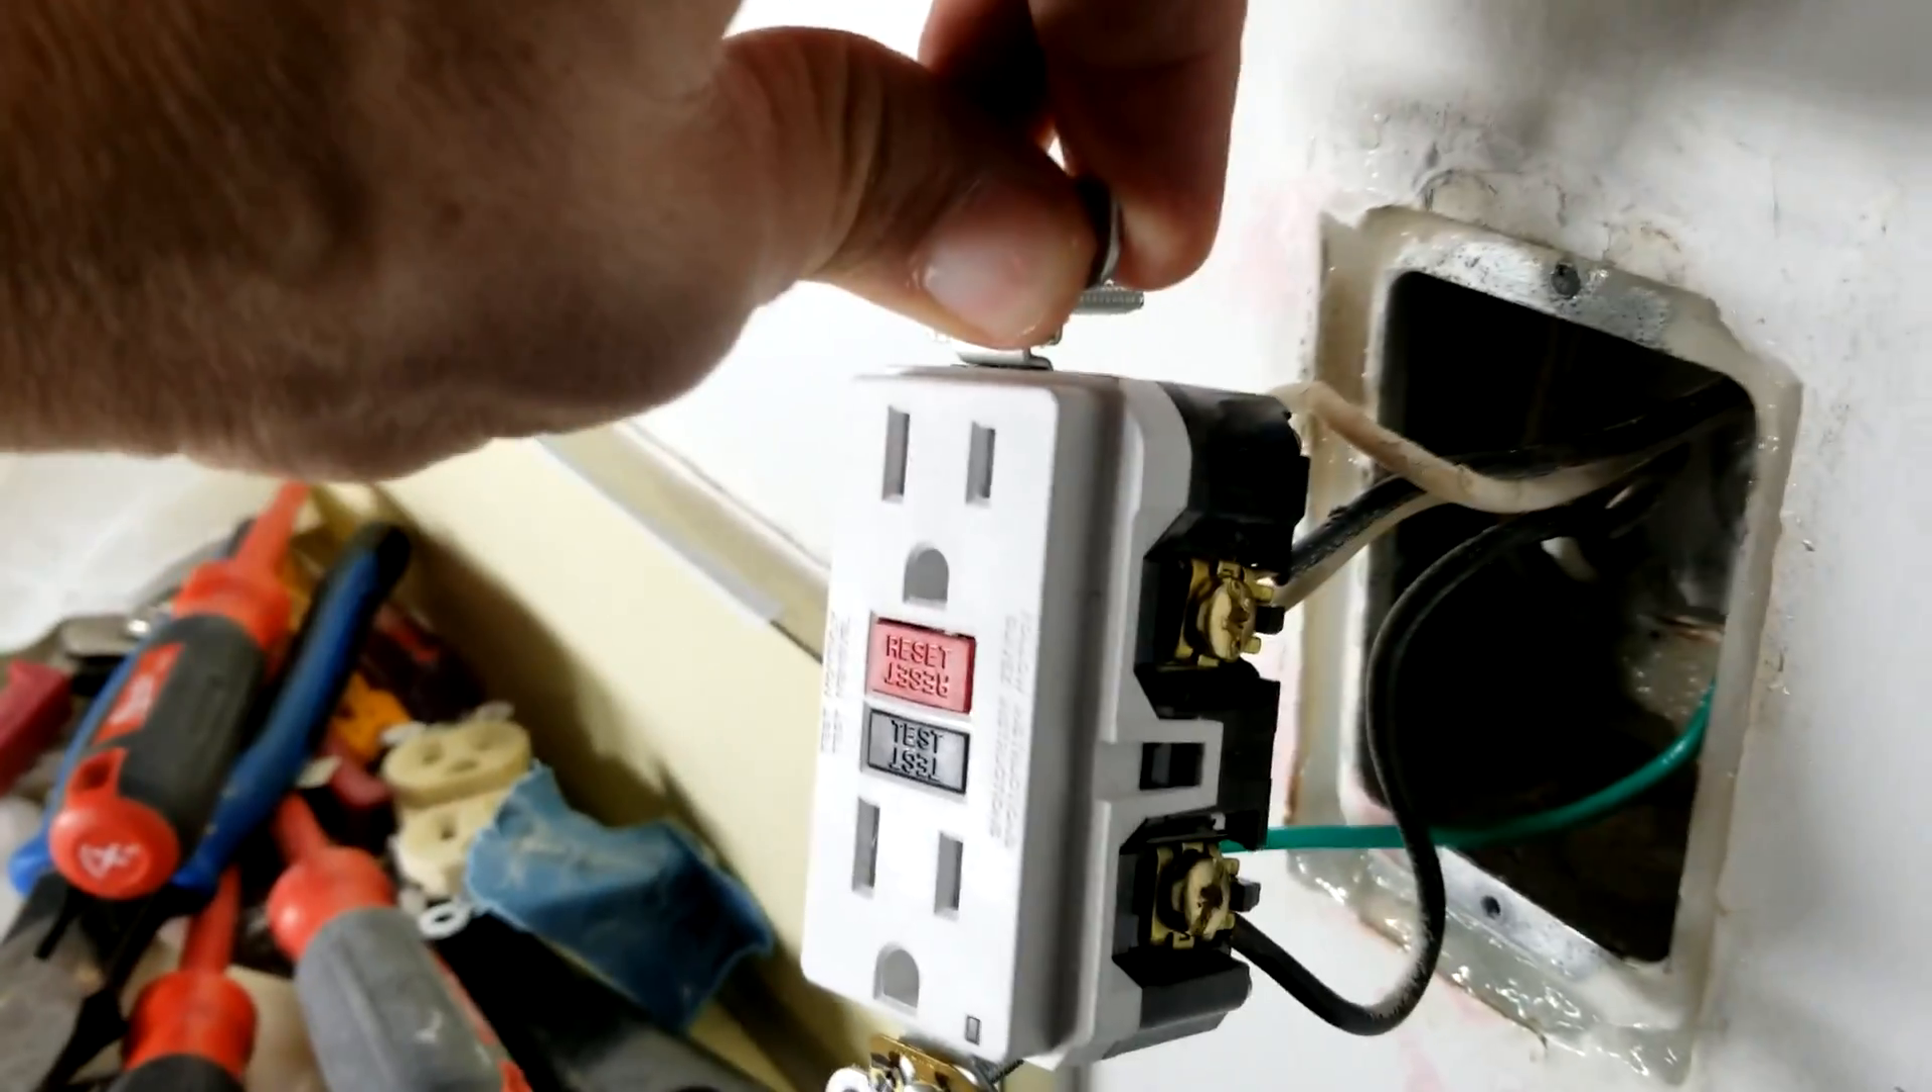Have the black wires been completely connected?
Yes.